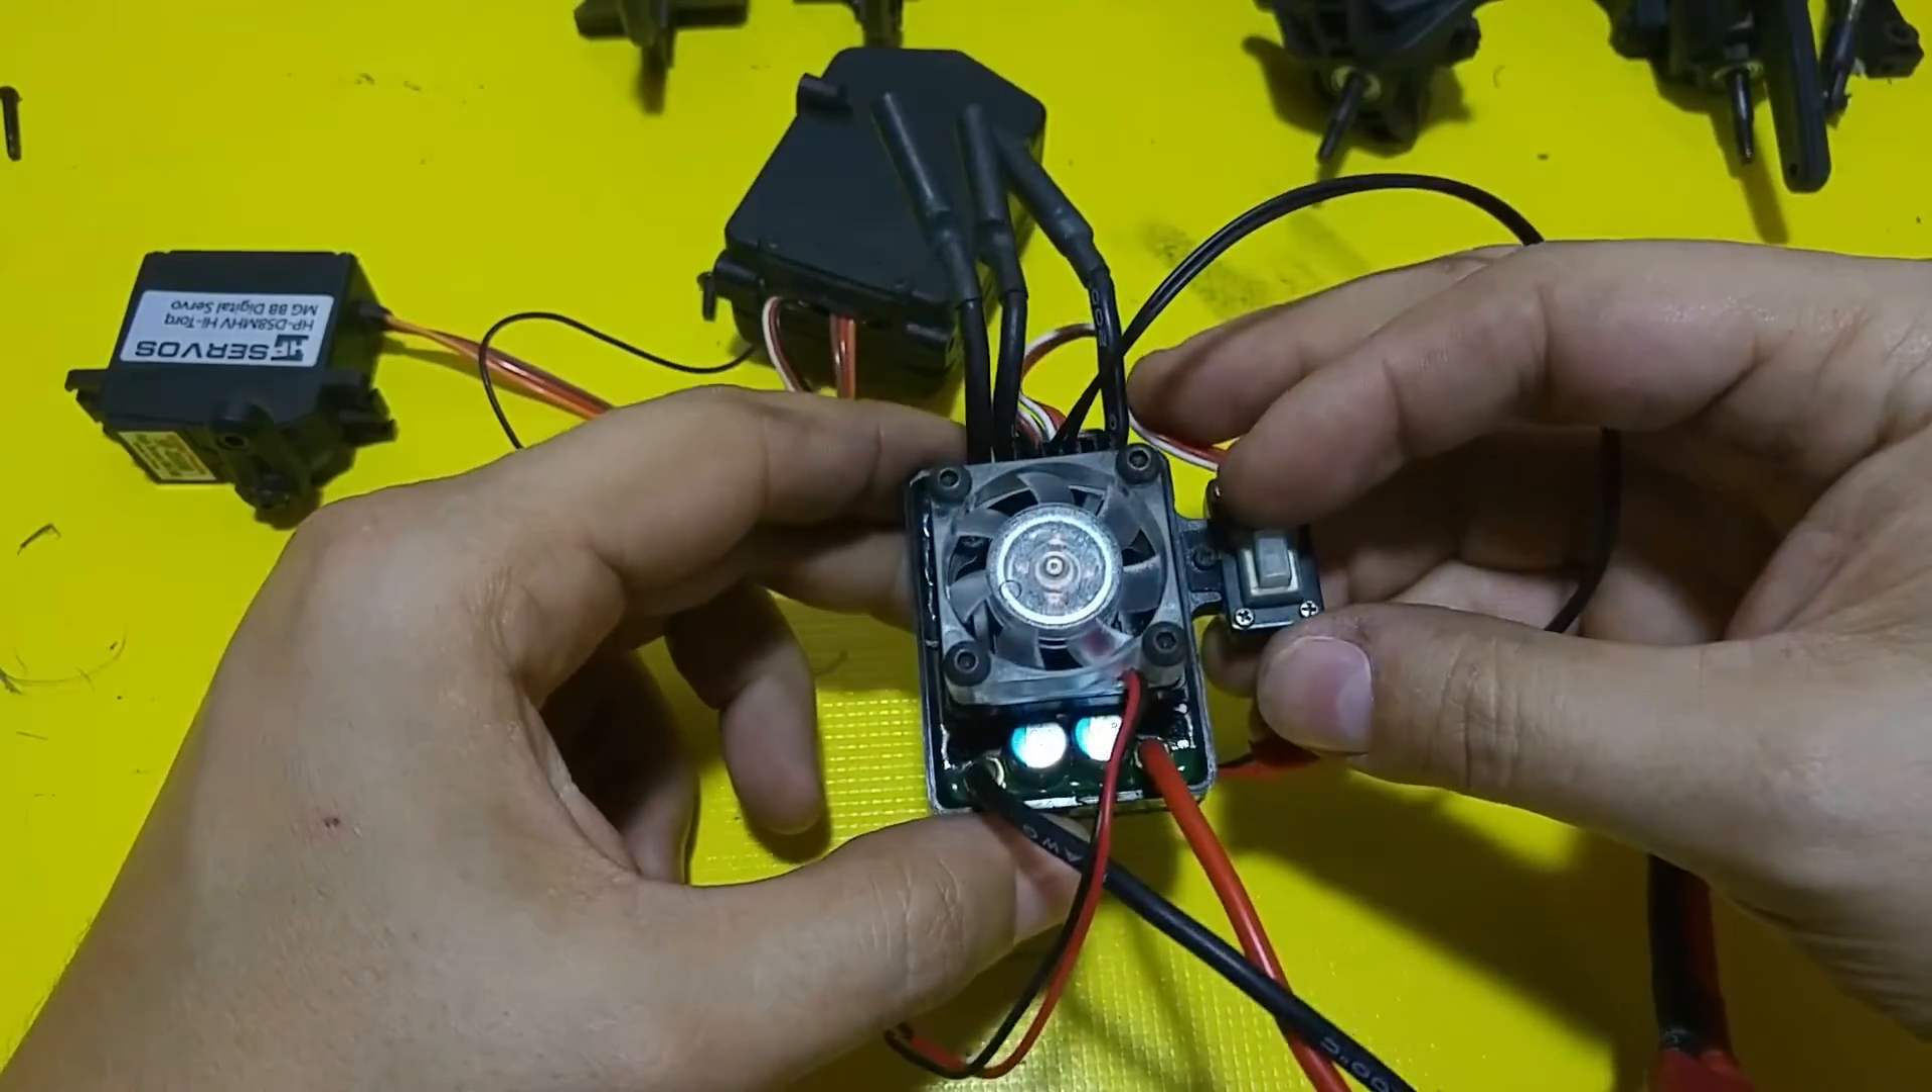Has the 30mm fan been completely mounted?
Yes.